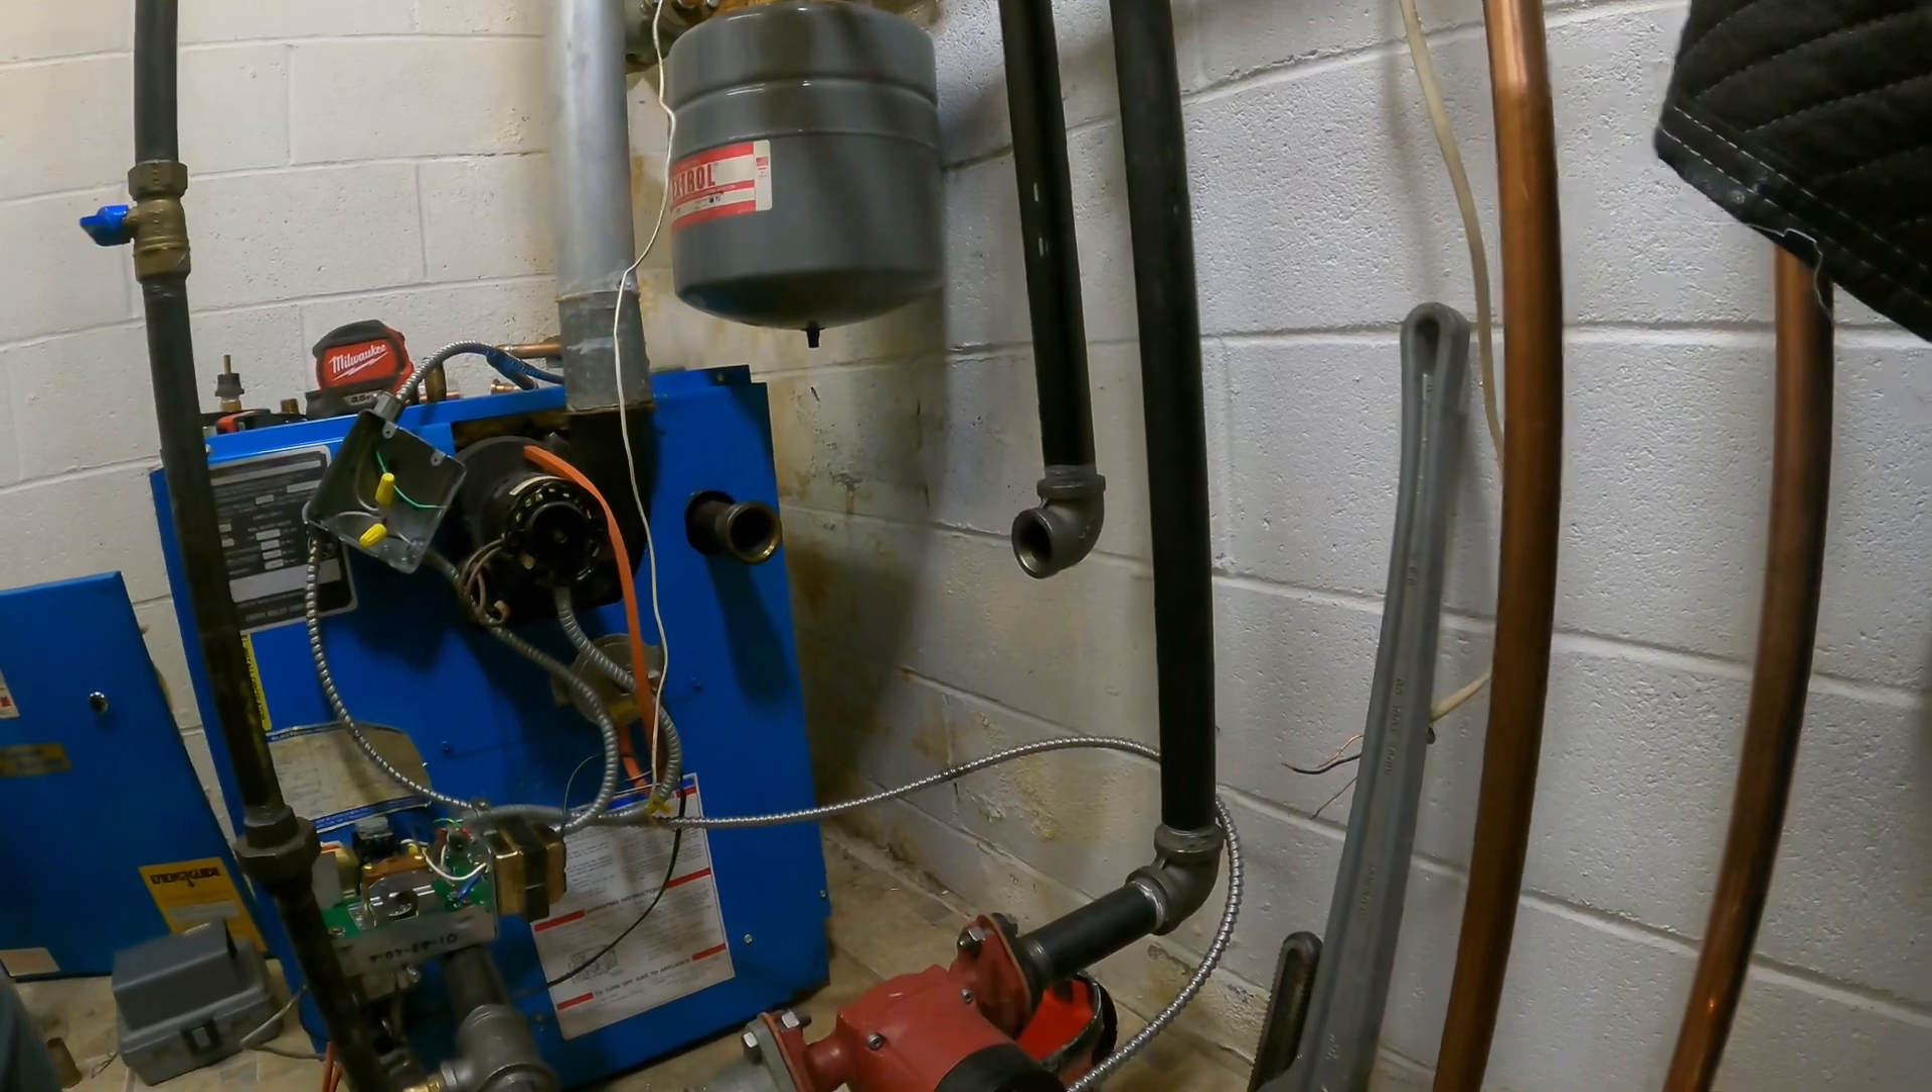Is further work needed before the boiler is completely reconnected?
Yes.